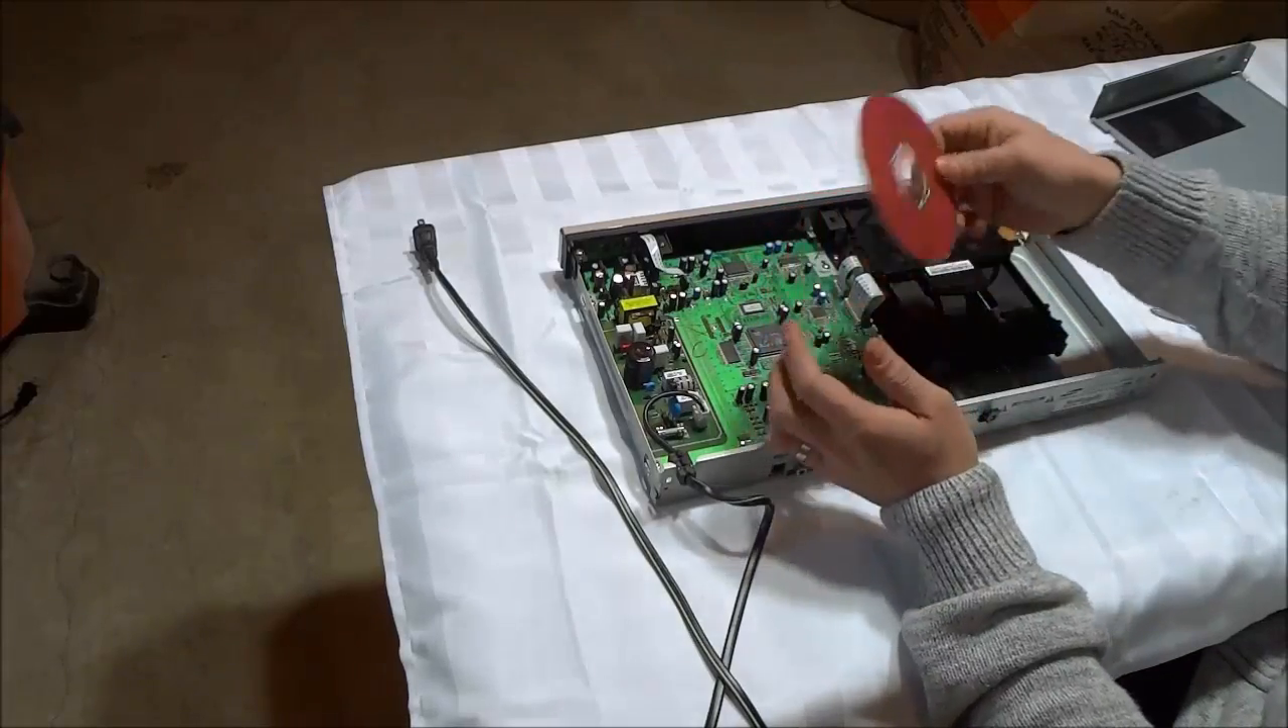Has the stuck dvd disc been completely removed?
Yes.